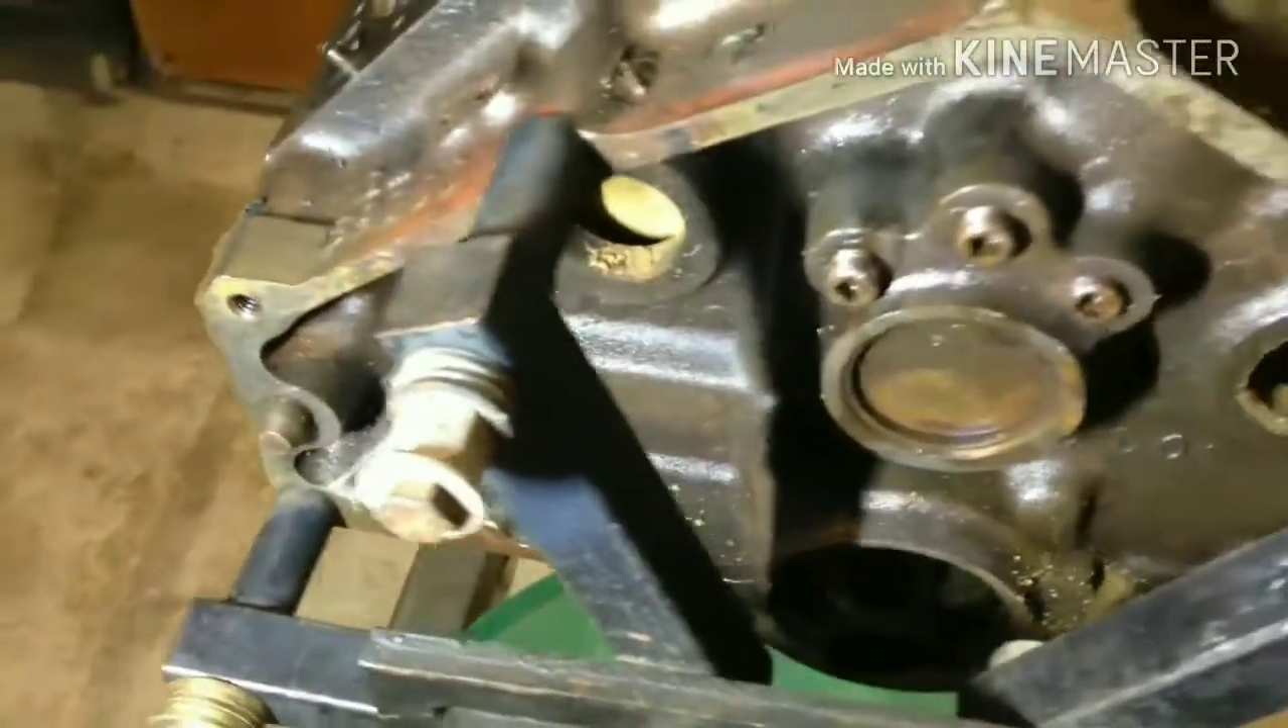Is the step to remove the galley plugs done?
No.